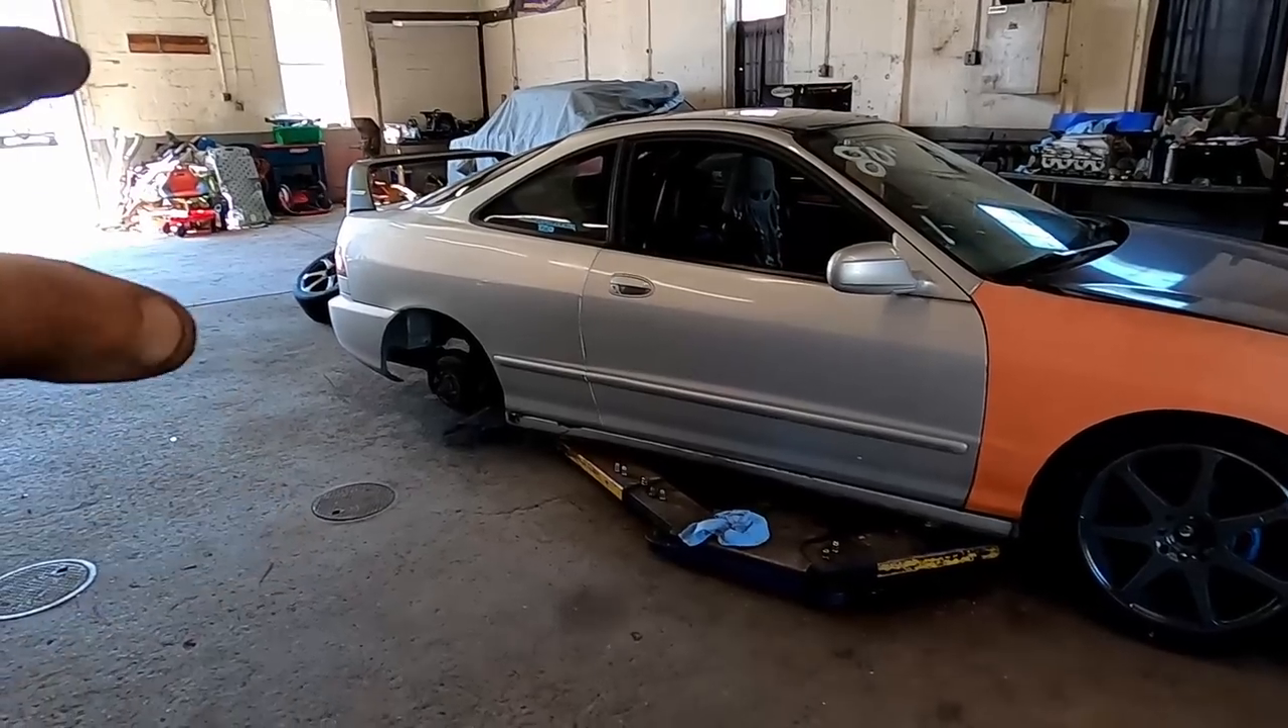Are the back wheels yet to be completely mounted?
Yes.